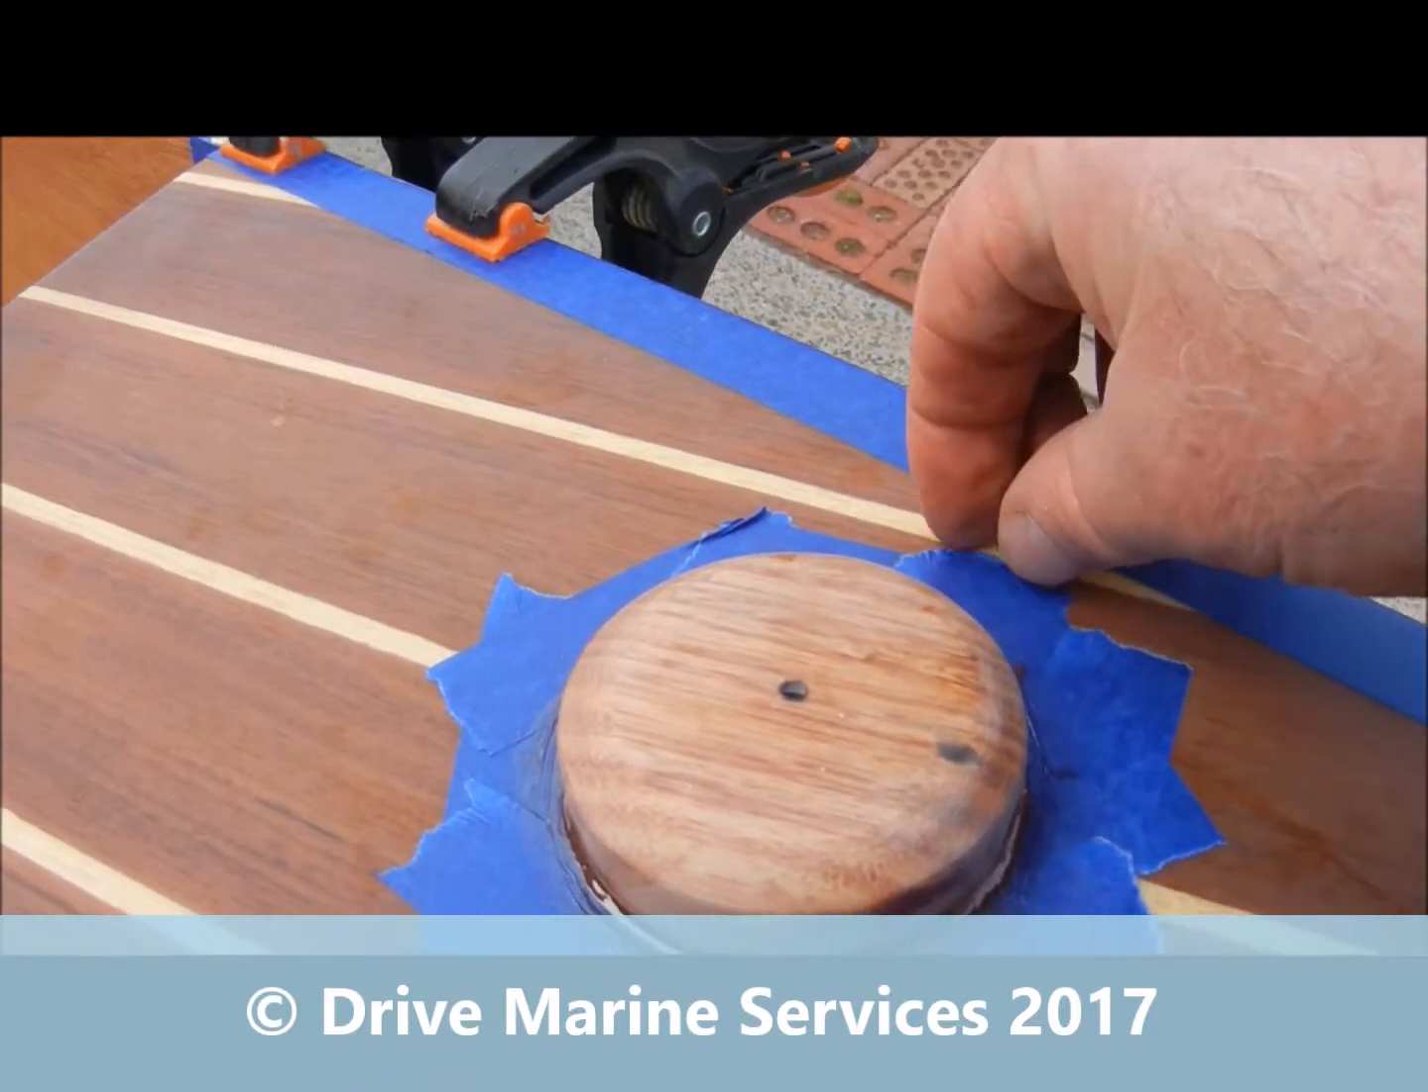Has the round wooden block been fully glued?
Yes.